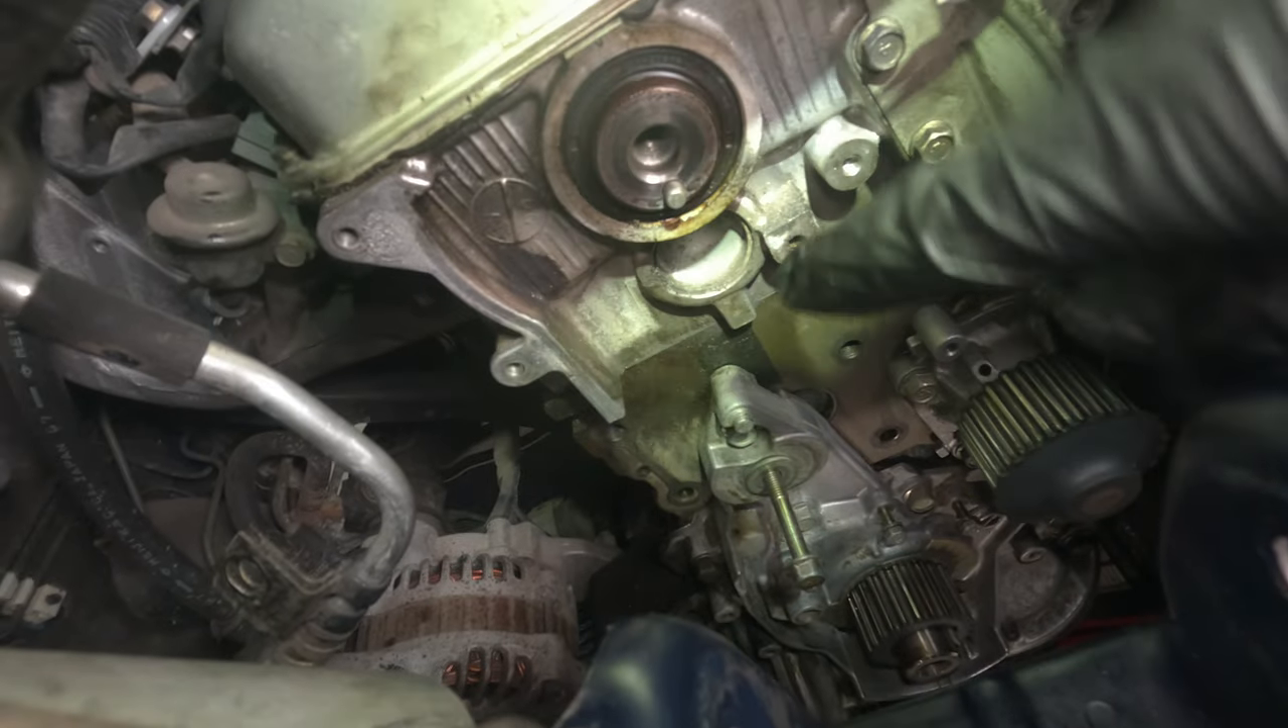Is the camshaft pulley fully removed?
Yes.